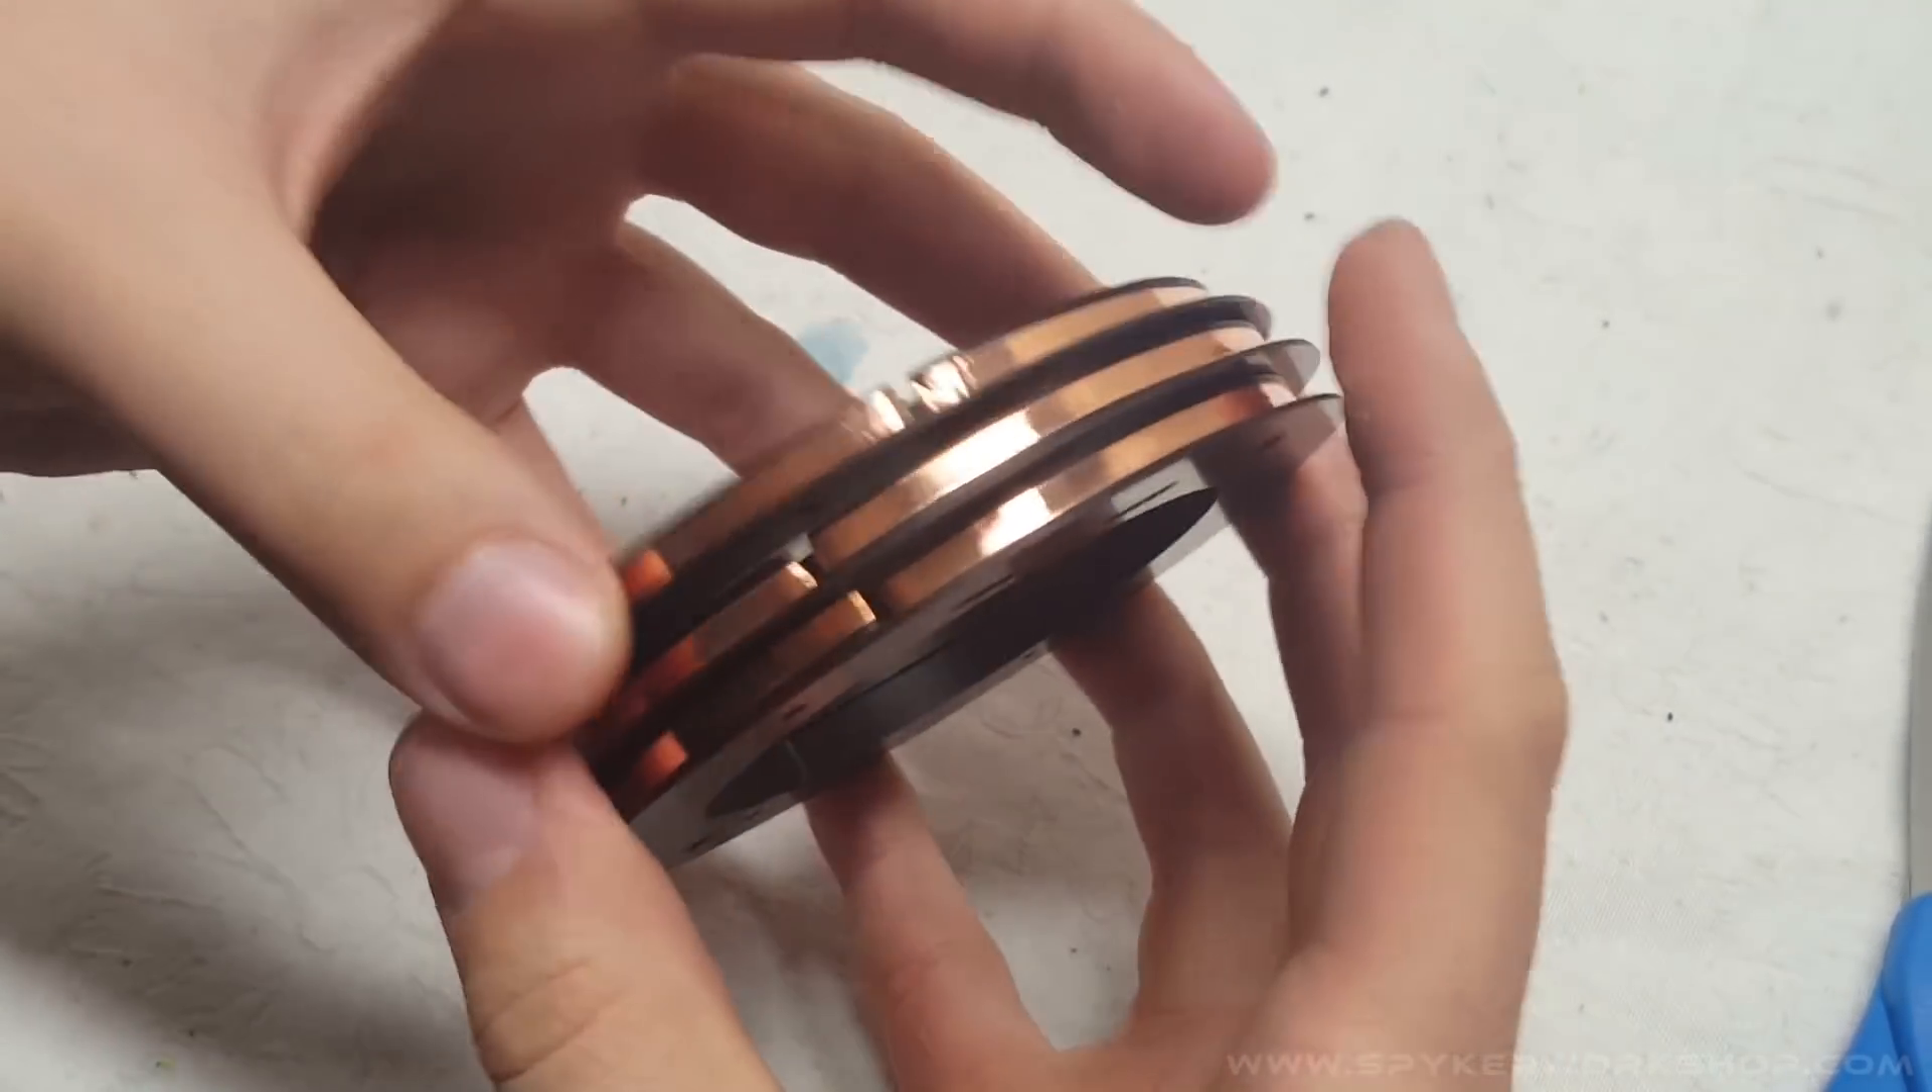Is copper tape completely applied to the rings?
Yes.